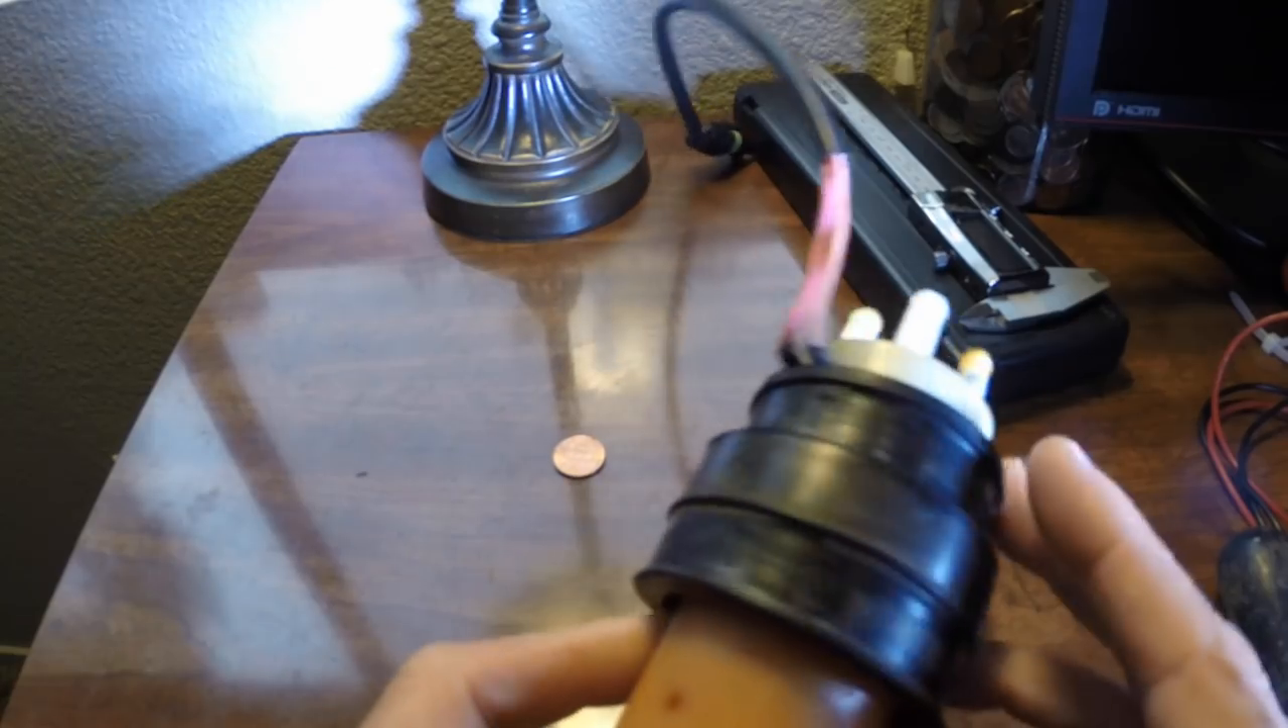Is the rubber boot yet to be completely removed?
Yes.